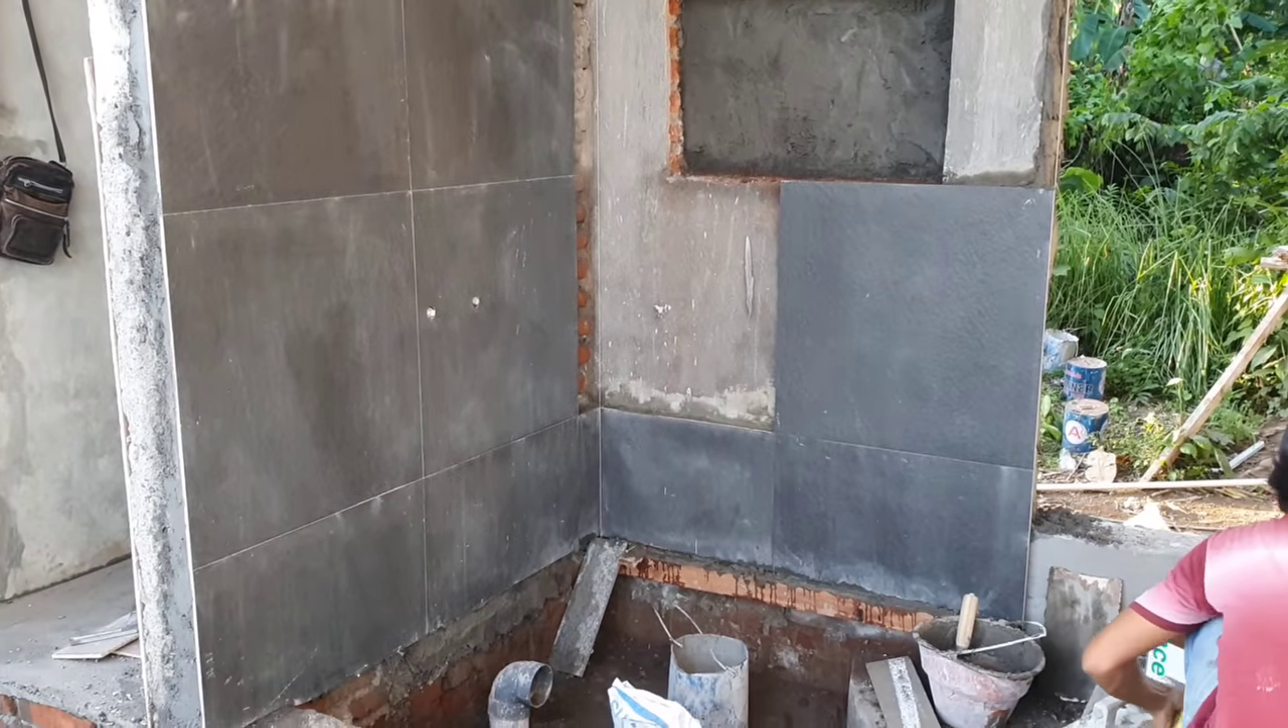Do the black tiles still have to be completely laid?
Yes.